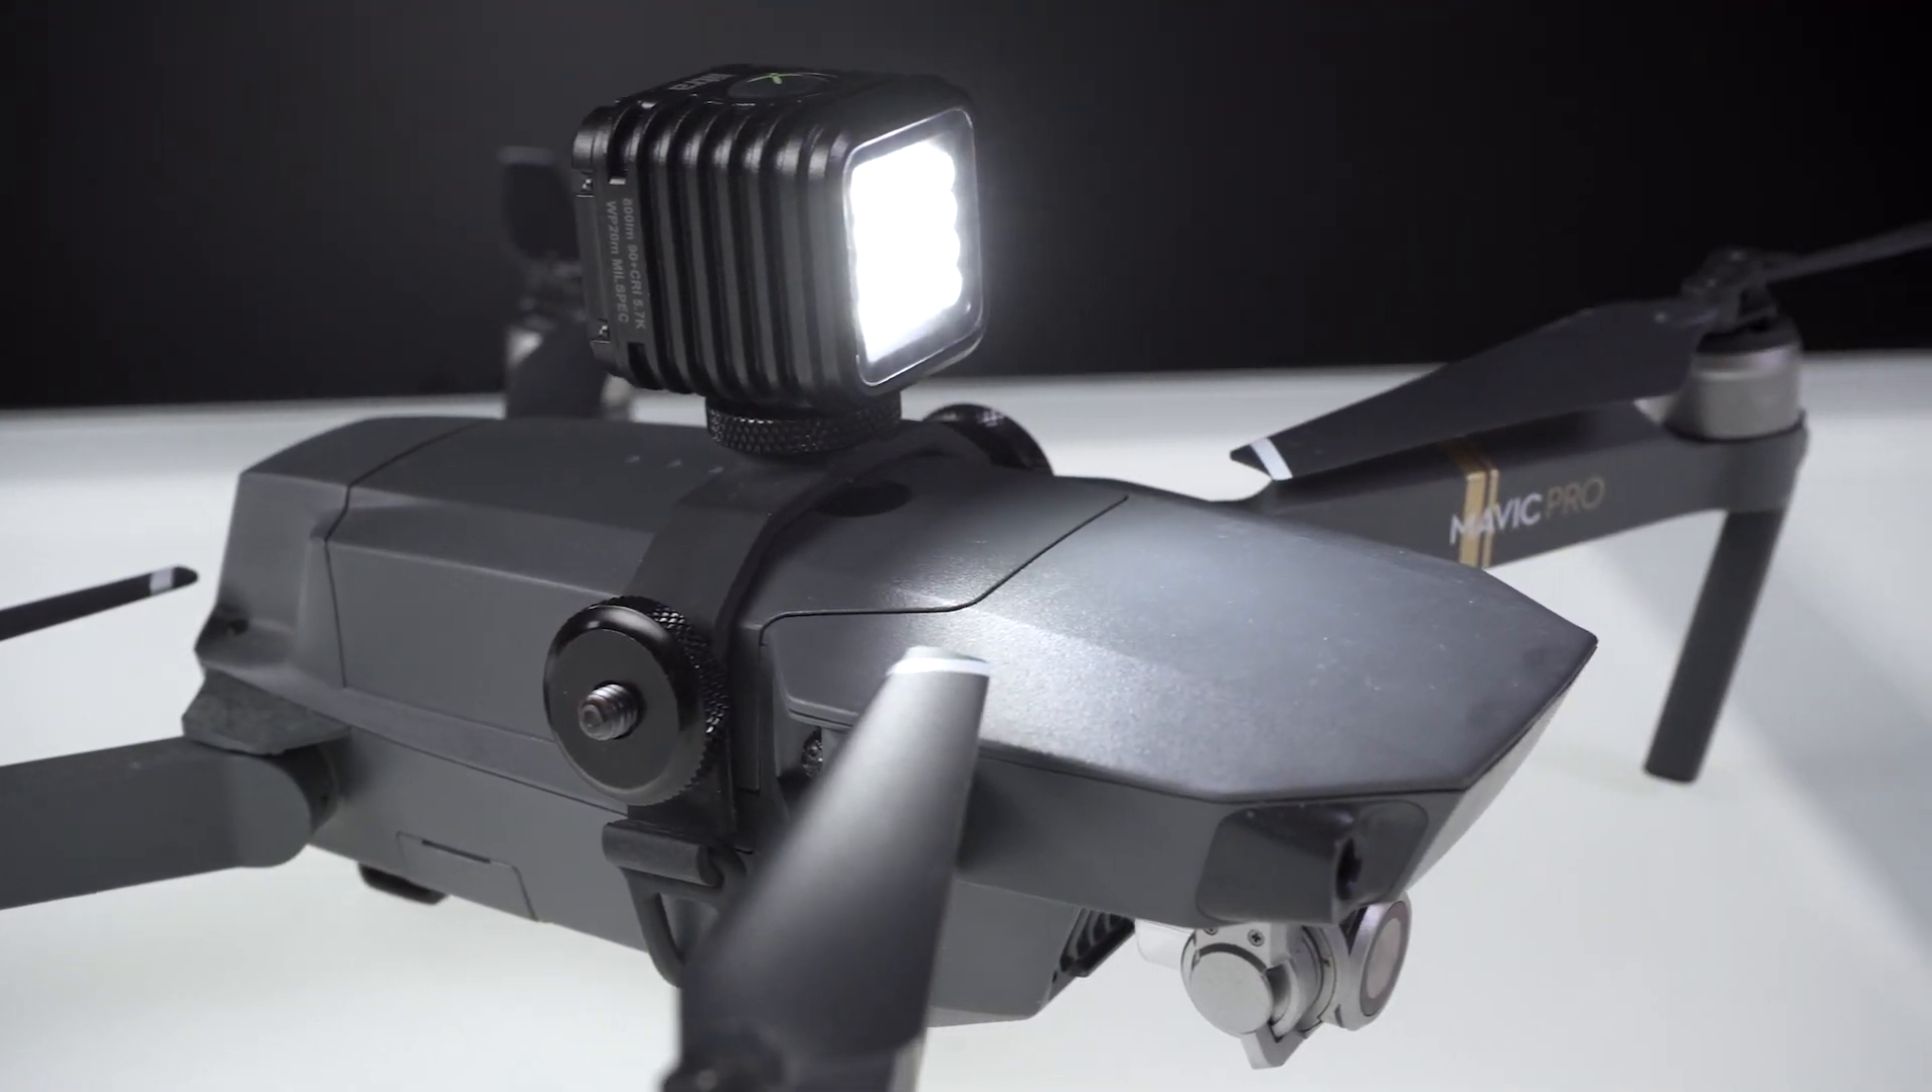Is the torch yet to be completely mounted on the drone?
No.